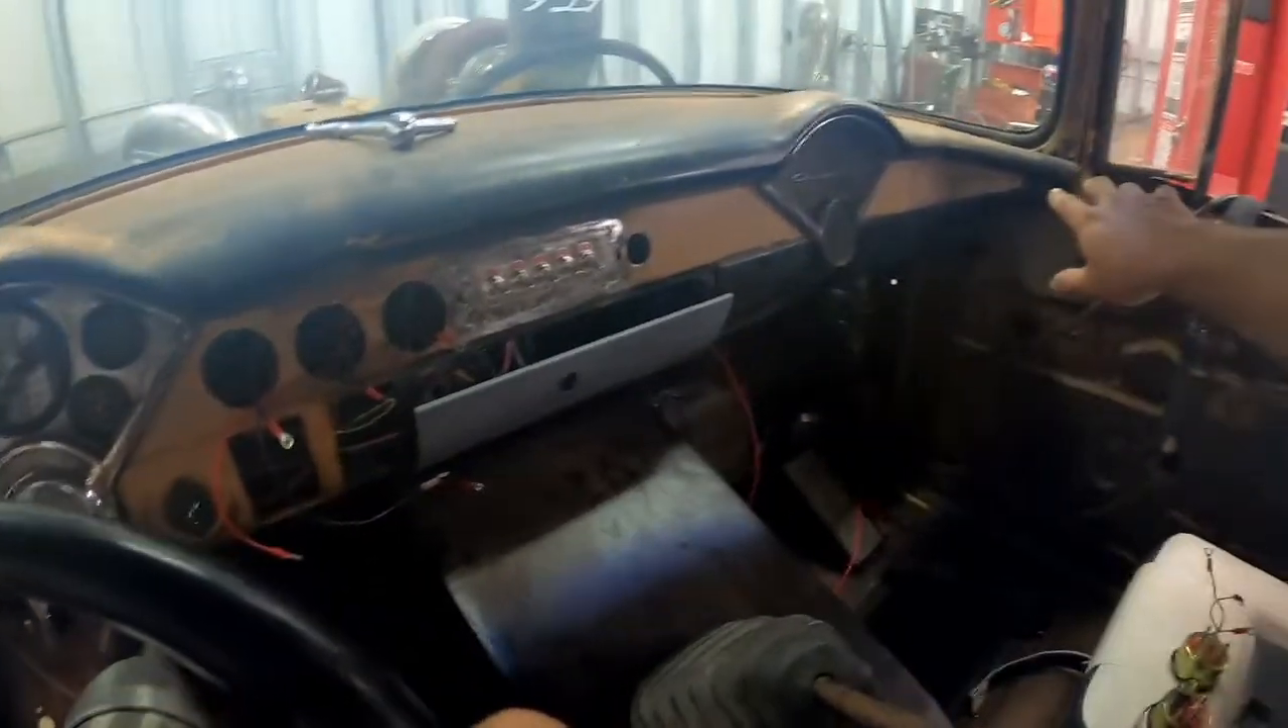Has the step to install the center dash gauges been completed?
No.